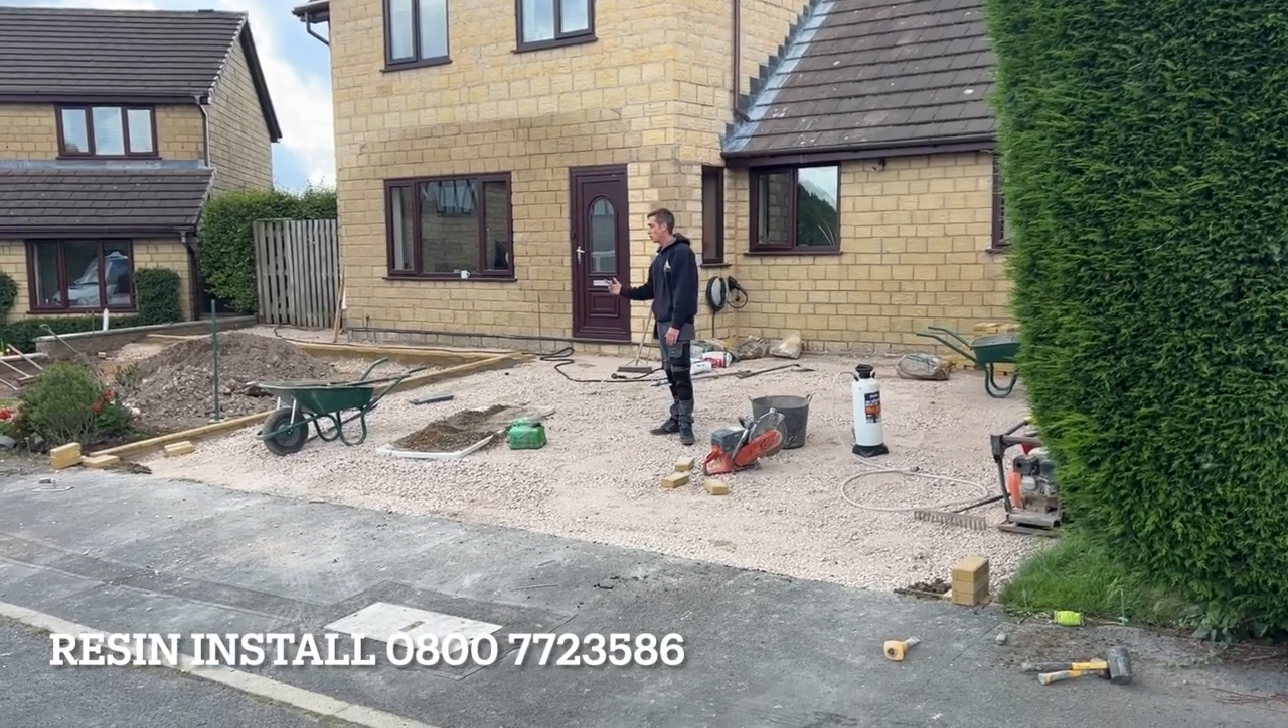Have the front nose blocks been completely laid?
No.